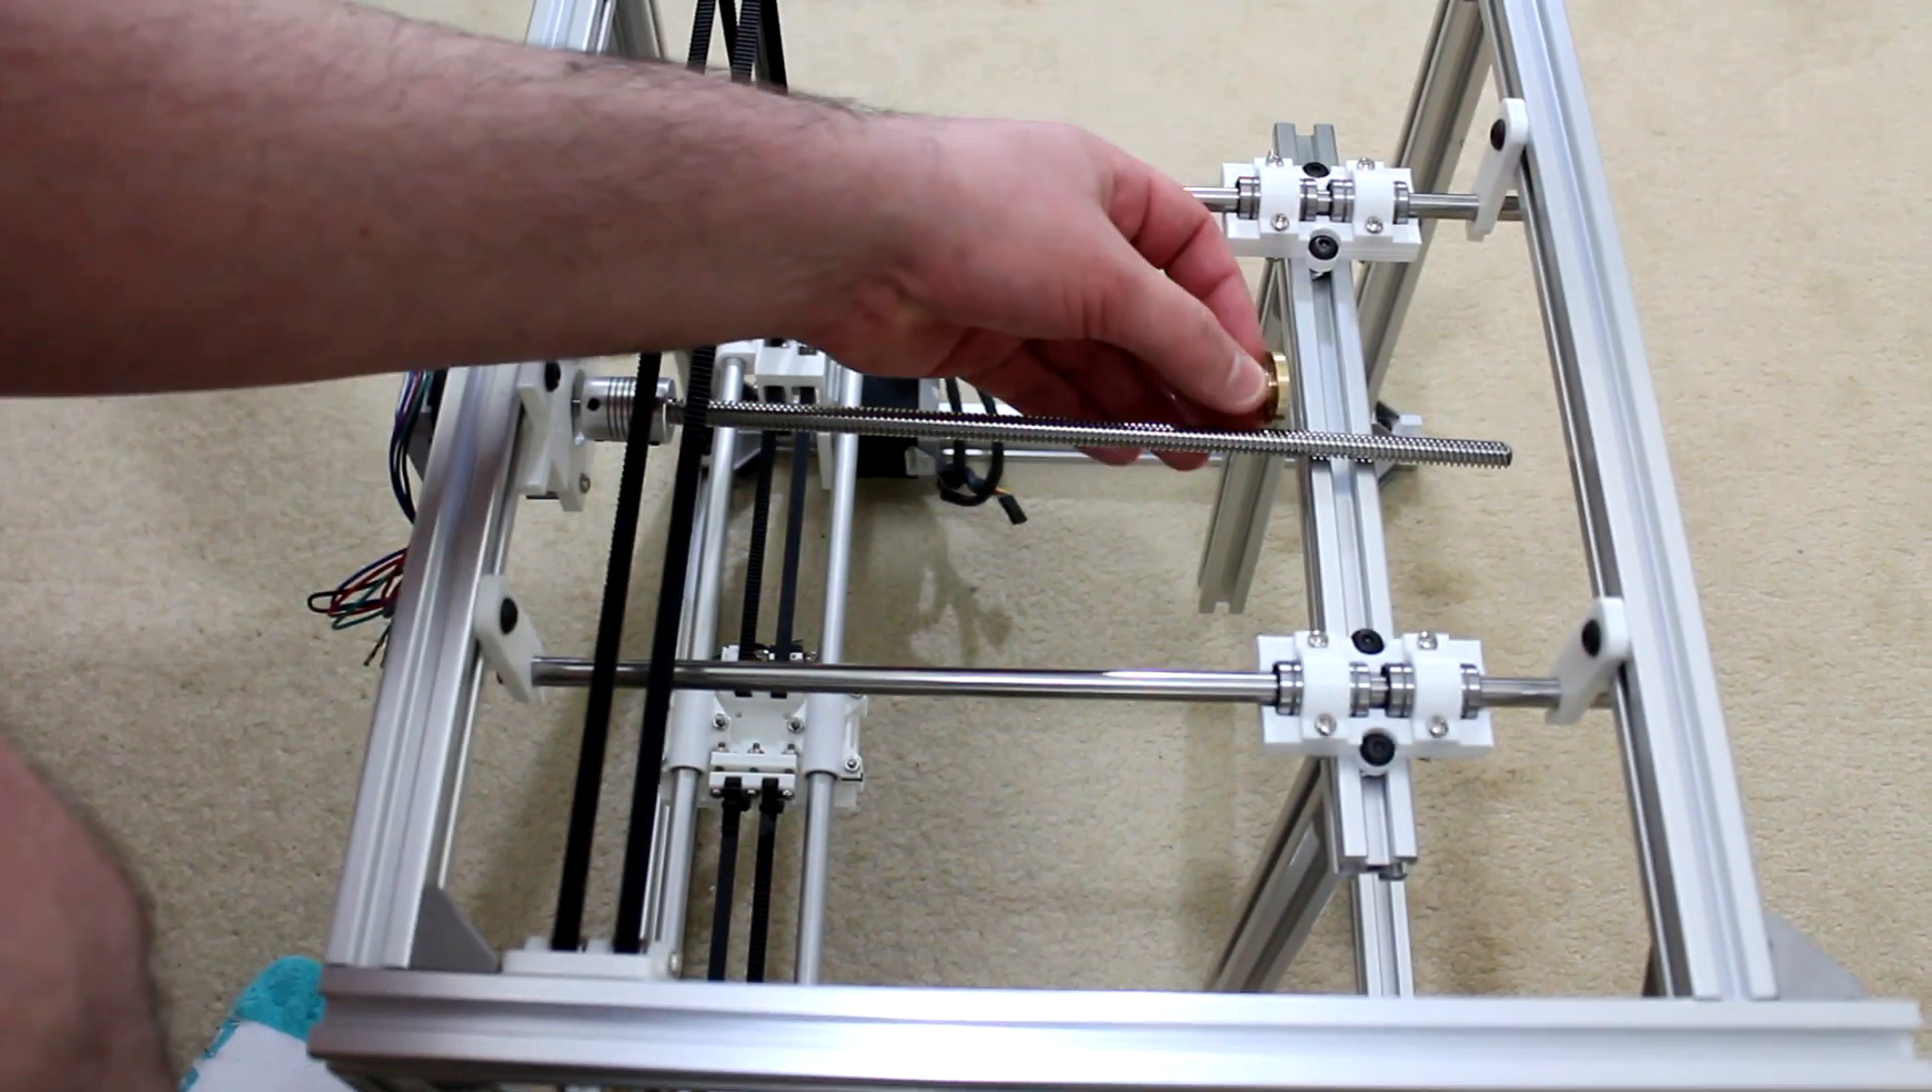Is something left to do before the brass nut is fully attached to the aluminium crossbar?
Yes.